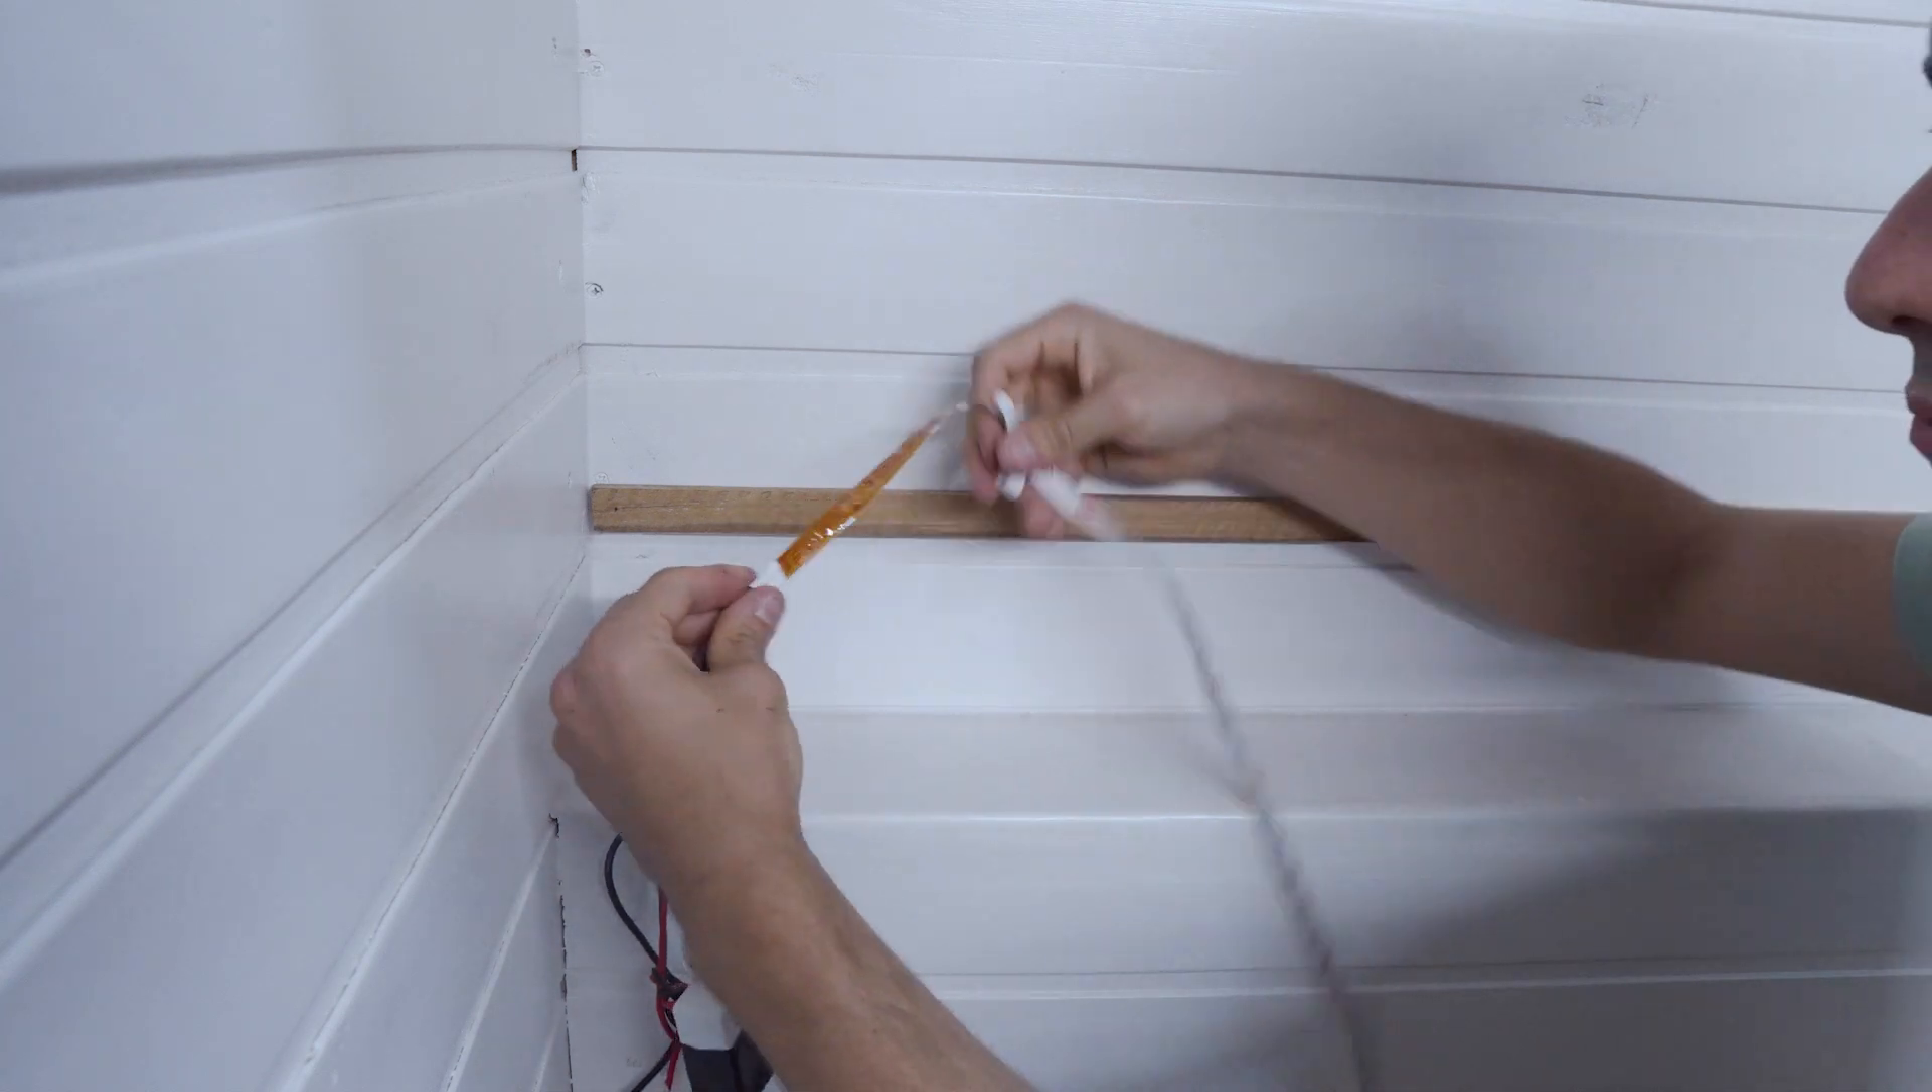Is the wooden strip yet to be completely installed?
No.